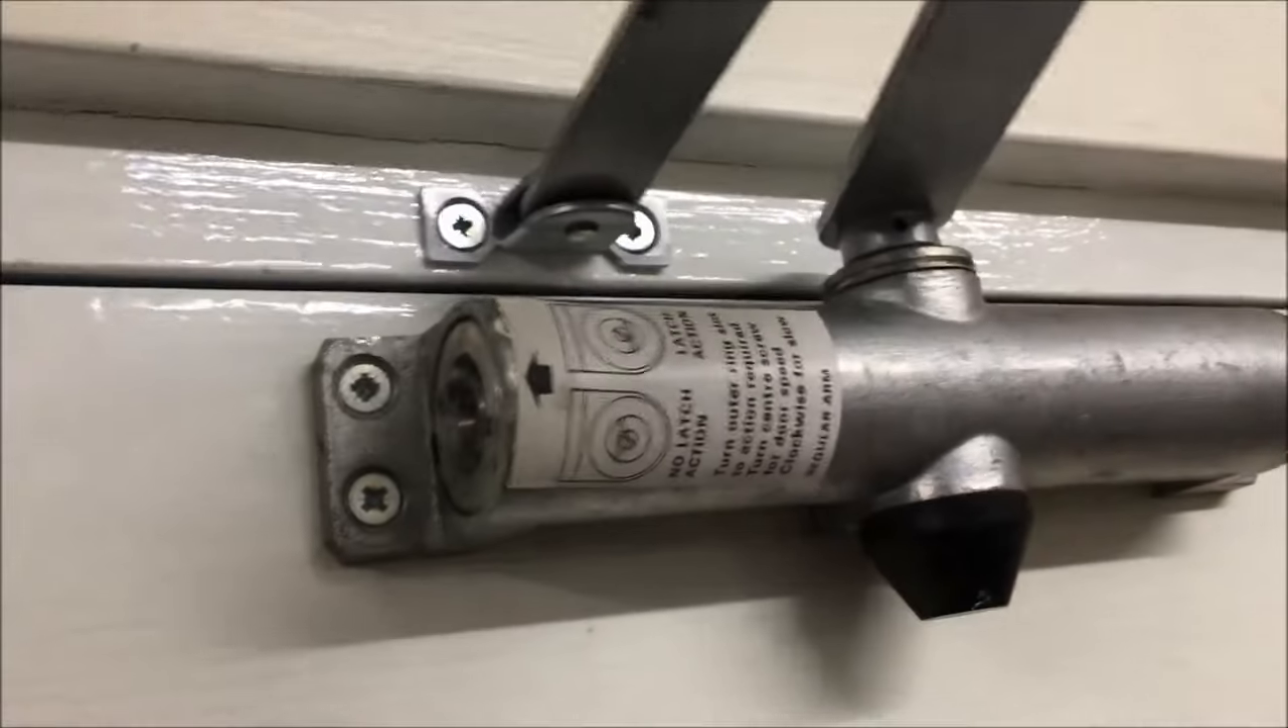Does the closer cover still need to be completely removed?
No.